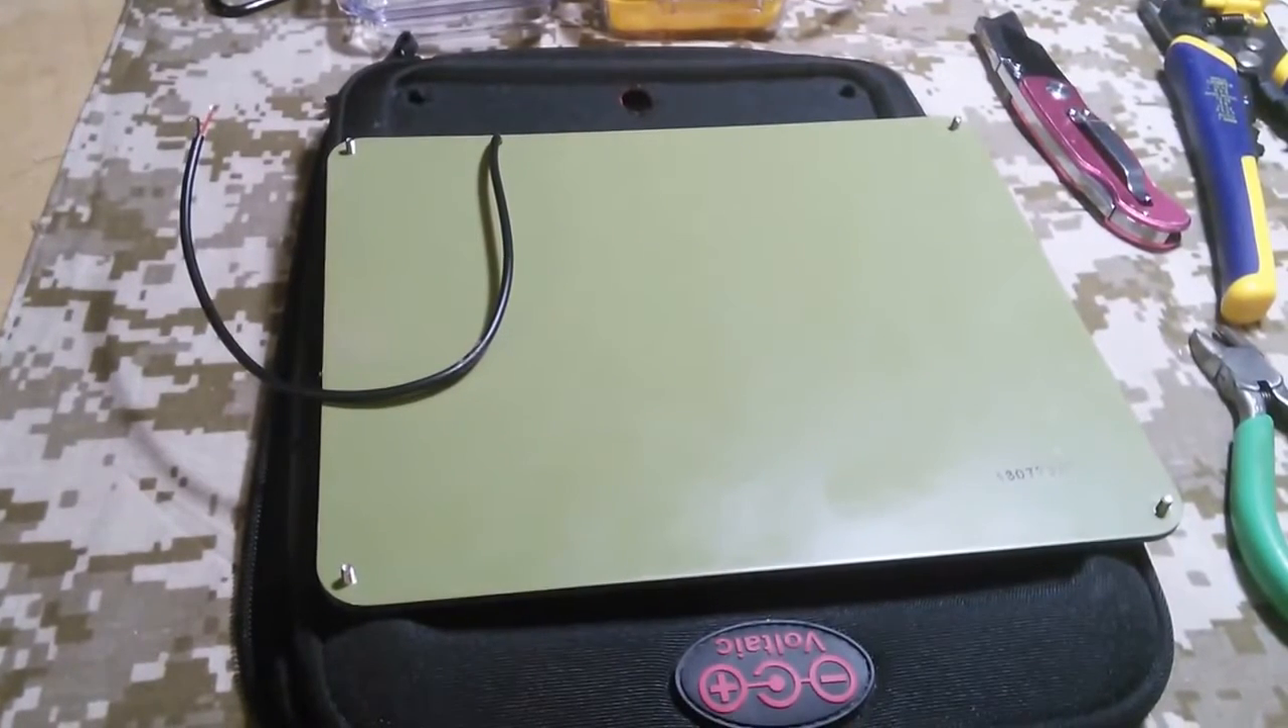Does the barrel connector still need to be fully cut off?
No.